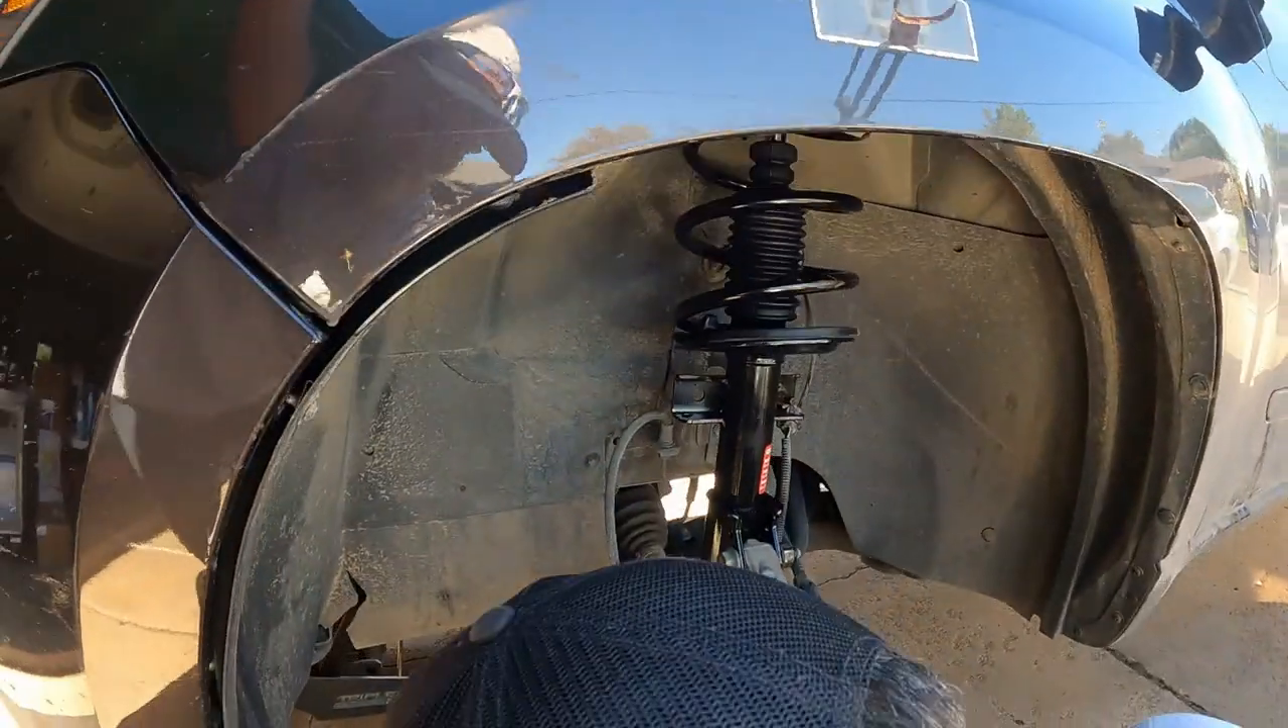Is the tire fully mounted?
No.